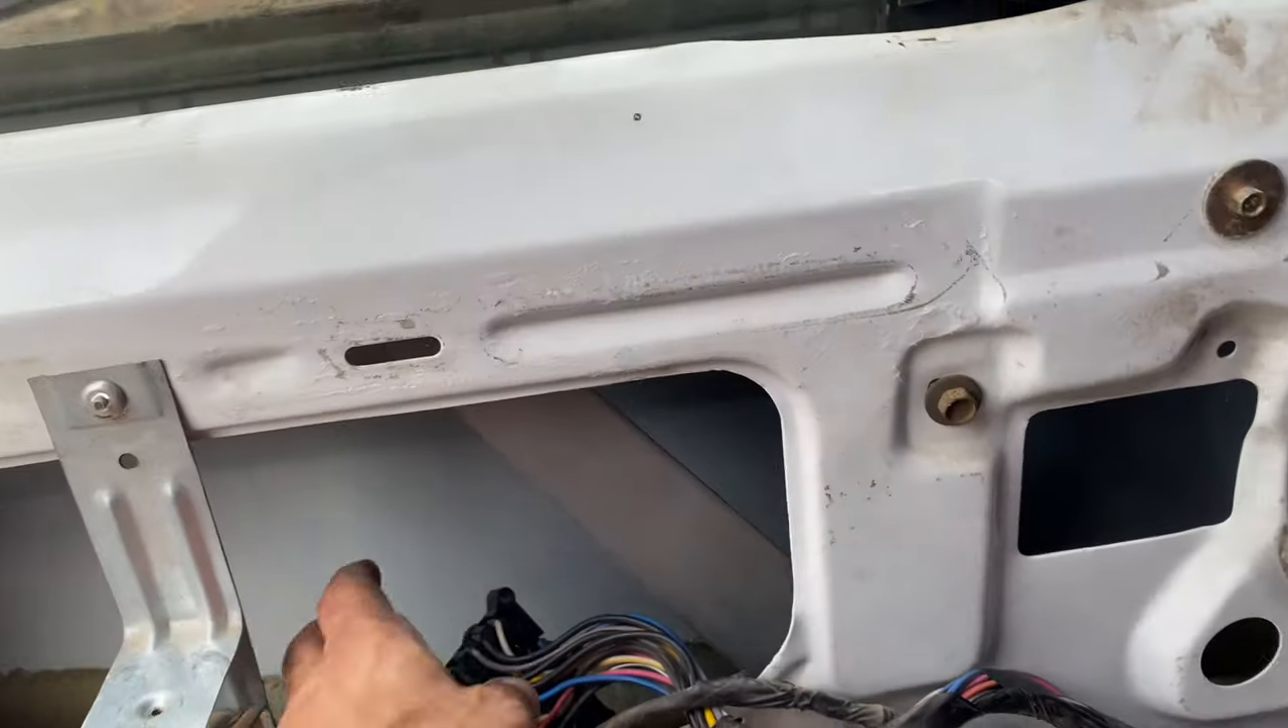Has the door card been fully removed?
Yes.